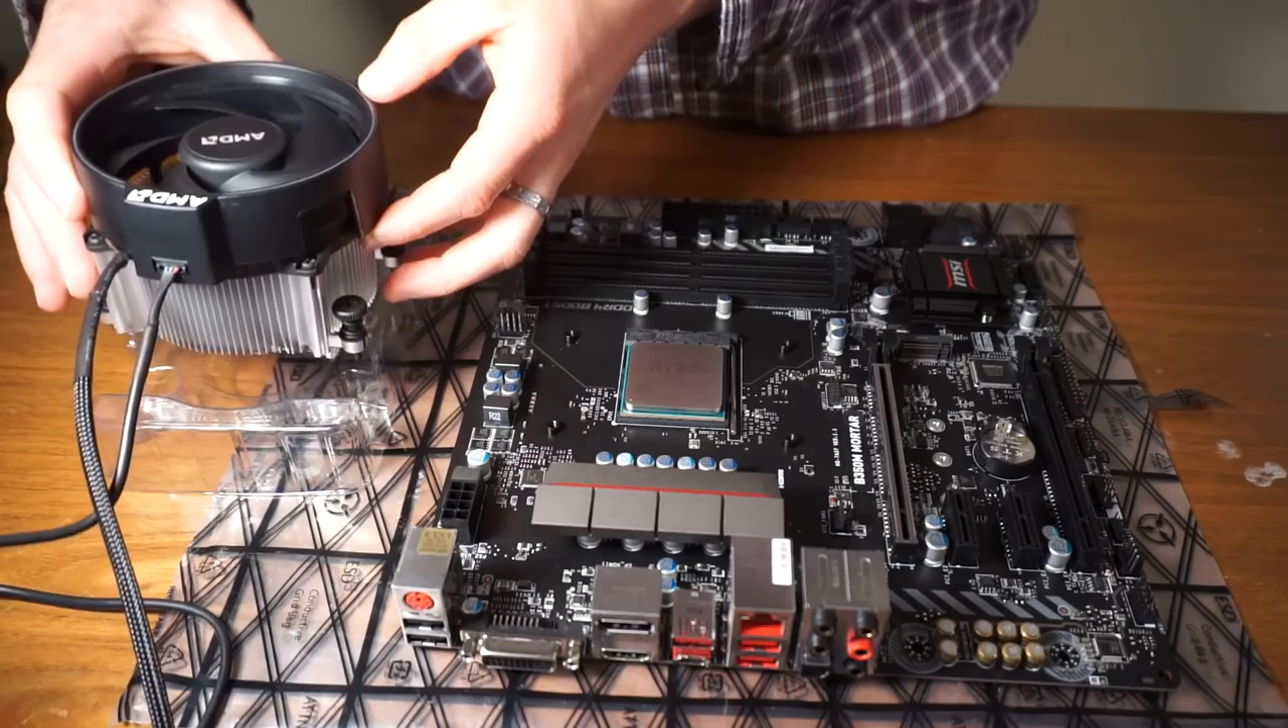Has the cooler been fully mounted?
No.